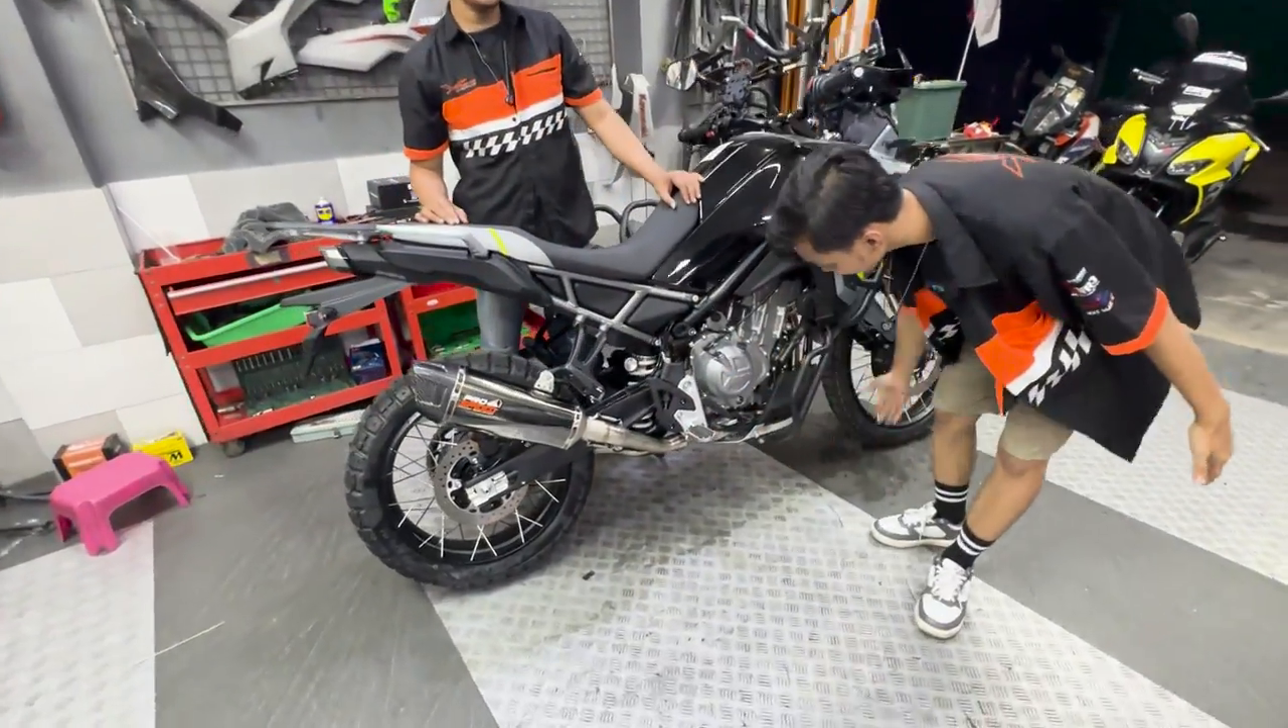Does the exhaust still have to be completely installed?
No.